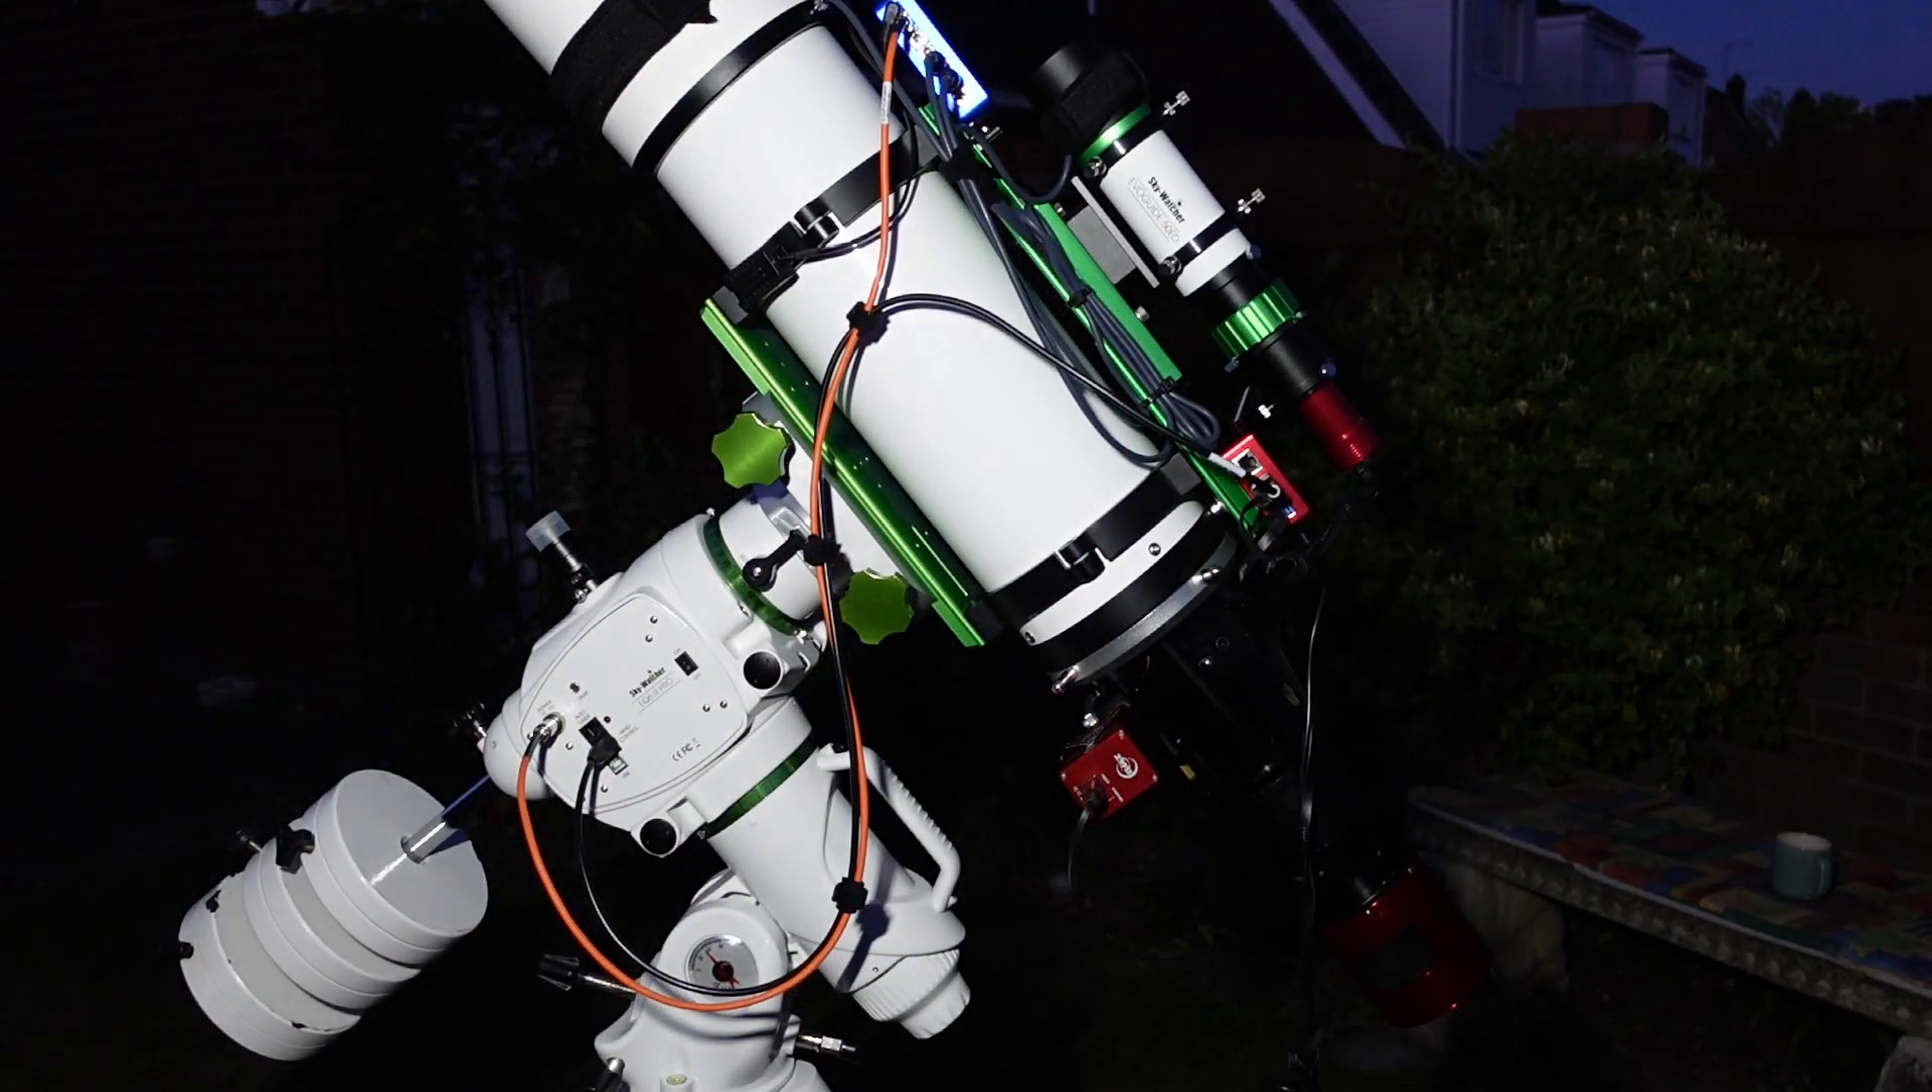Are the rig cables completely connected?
Yes.